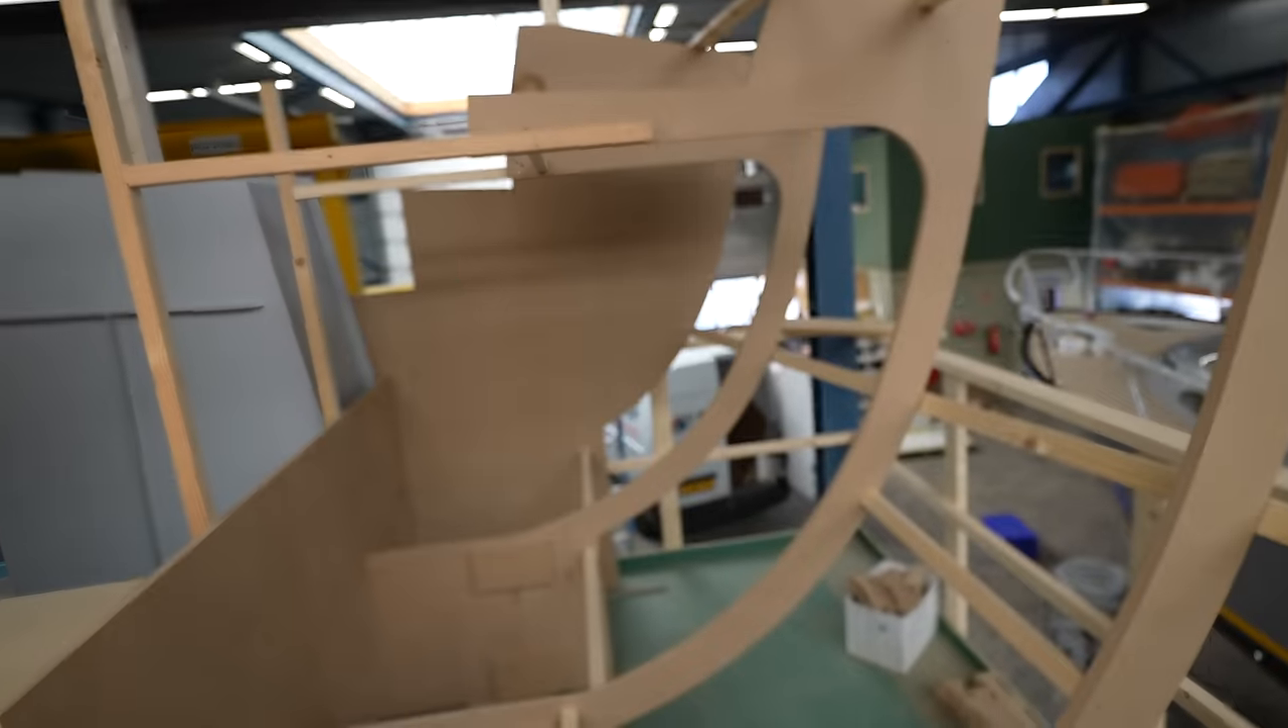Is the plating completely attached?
No.